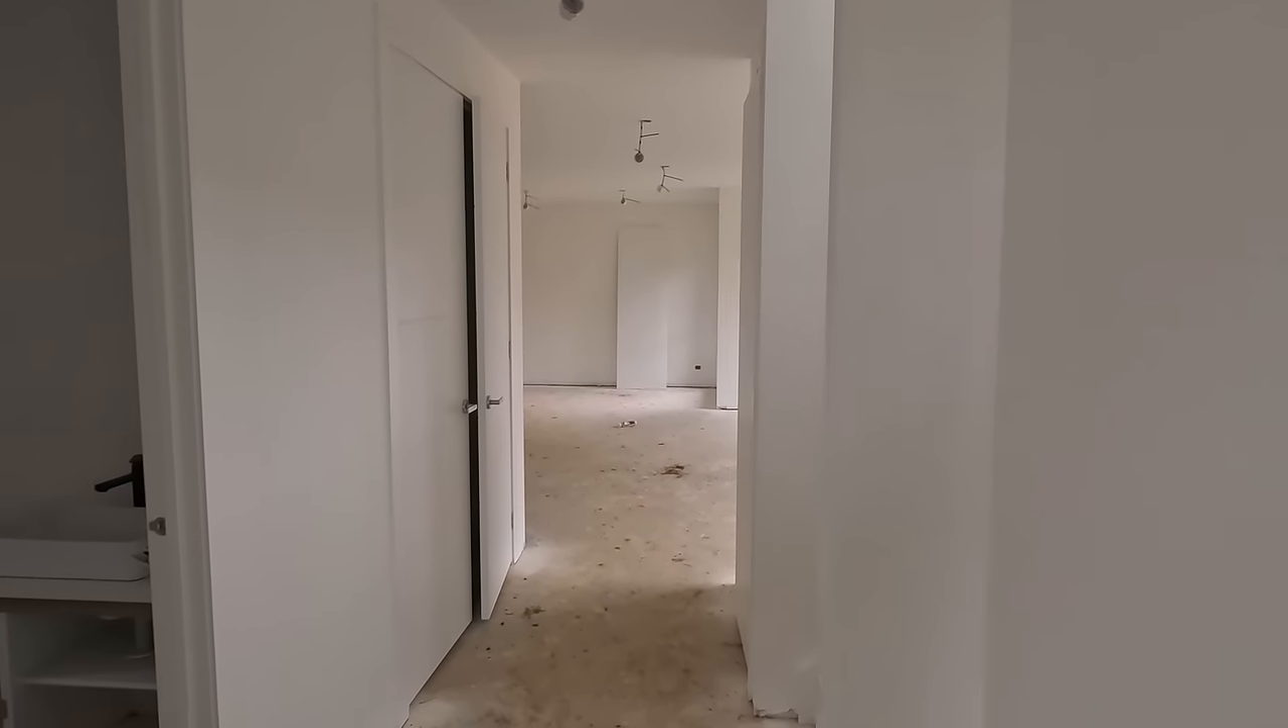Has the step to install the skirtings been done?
No.